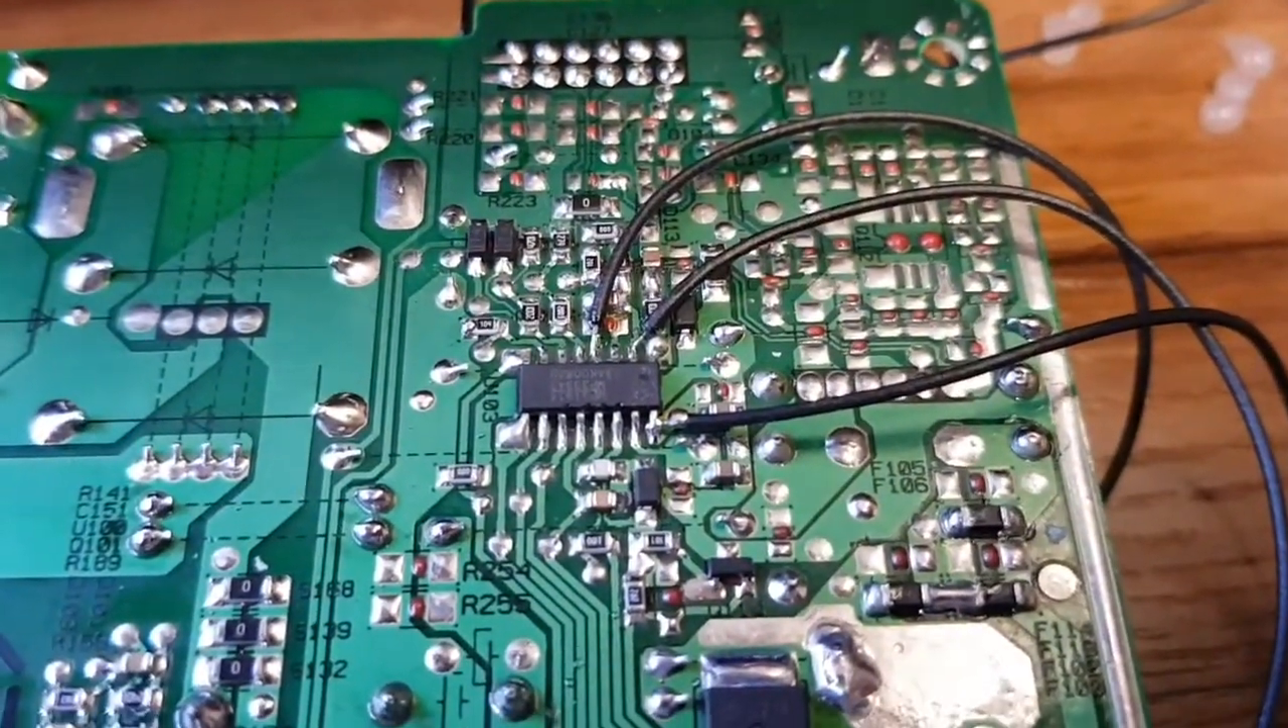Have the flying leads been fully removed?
No.